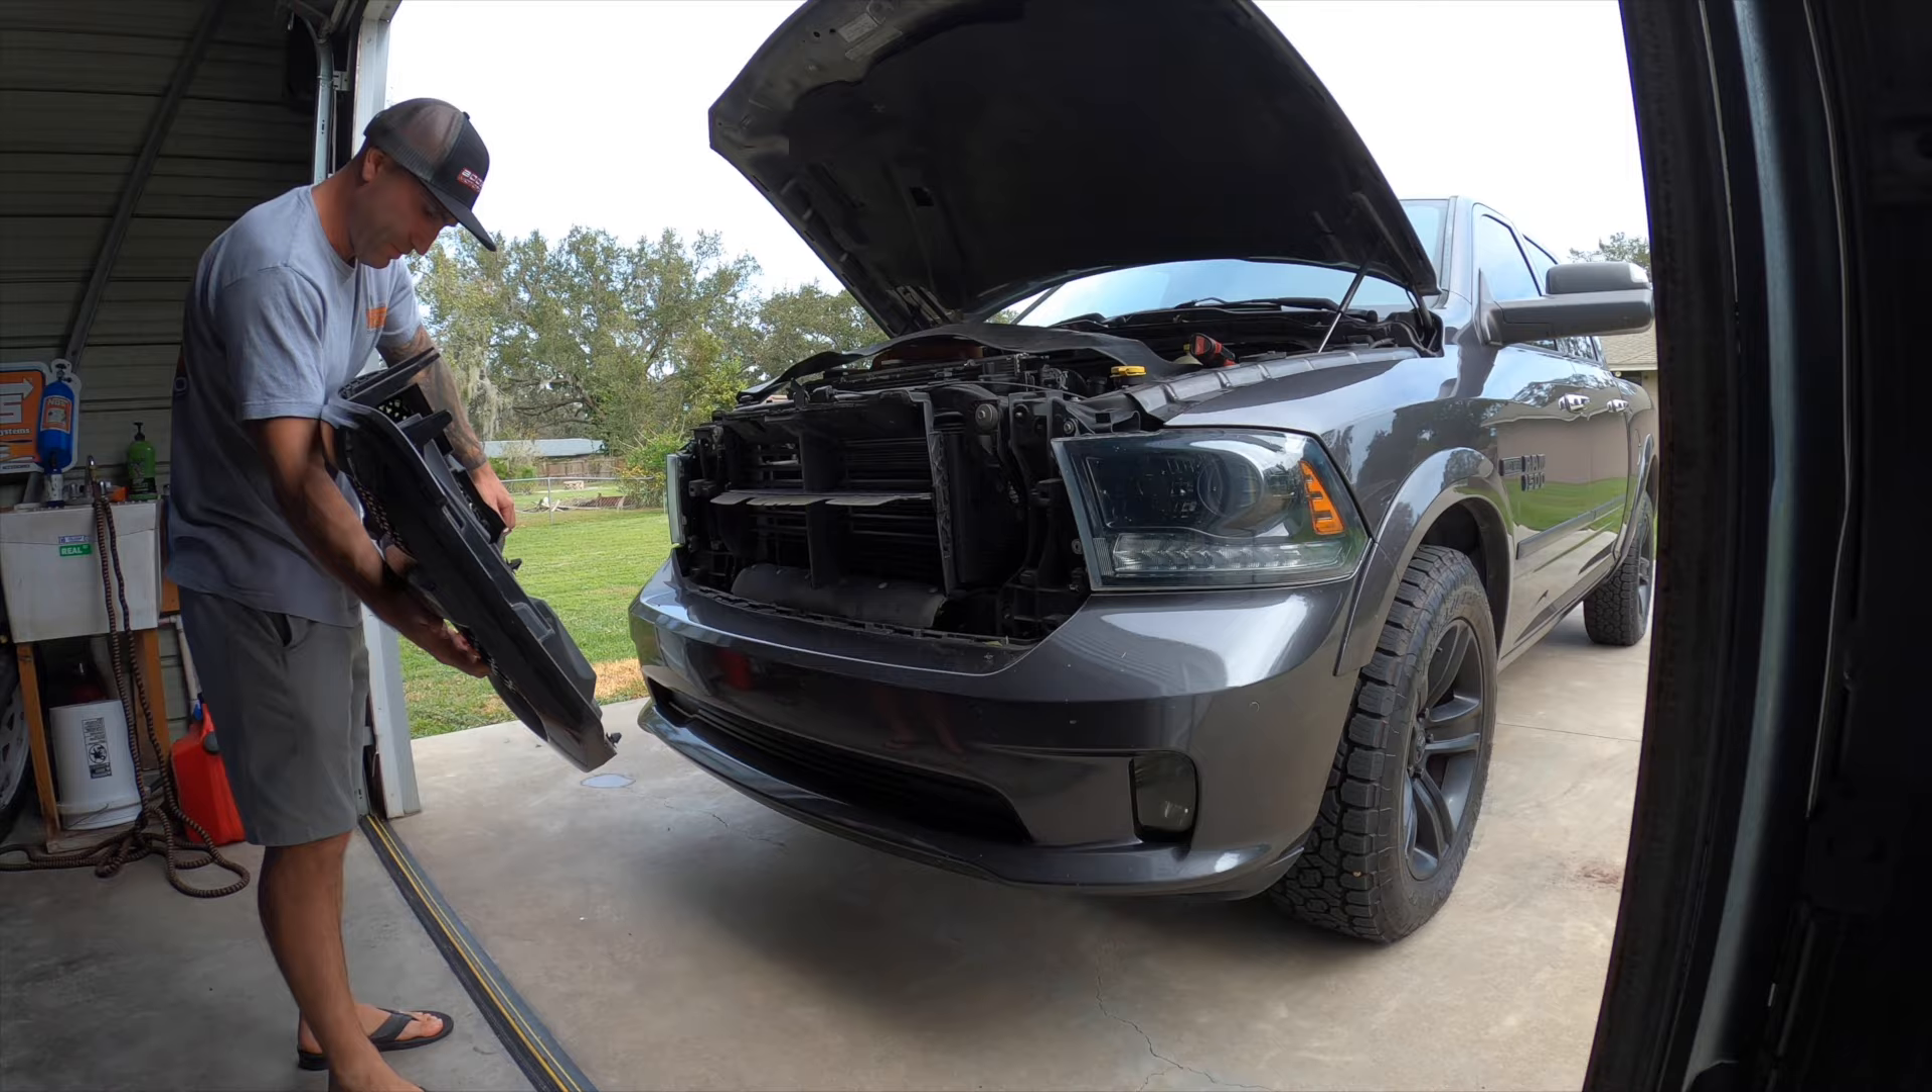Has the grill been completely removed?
Yes.